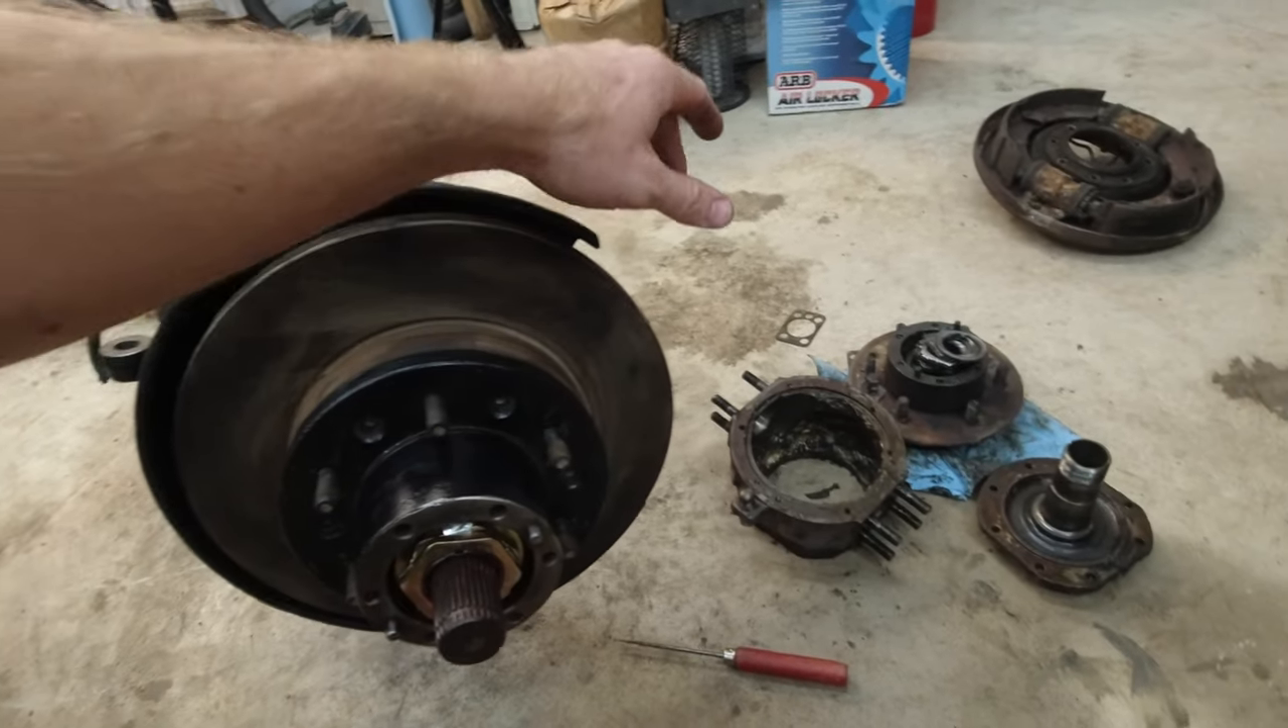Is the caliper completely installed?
No.